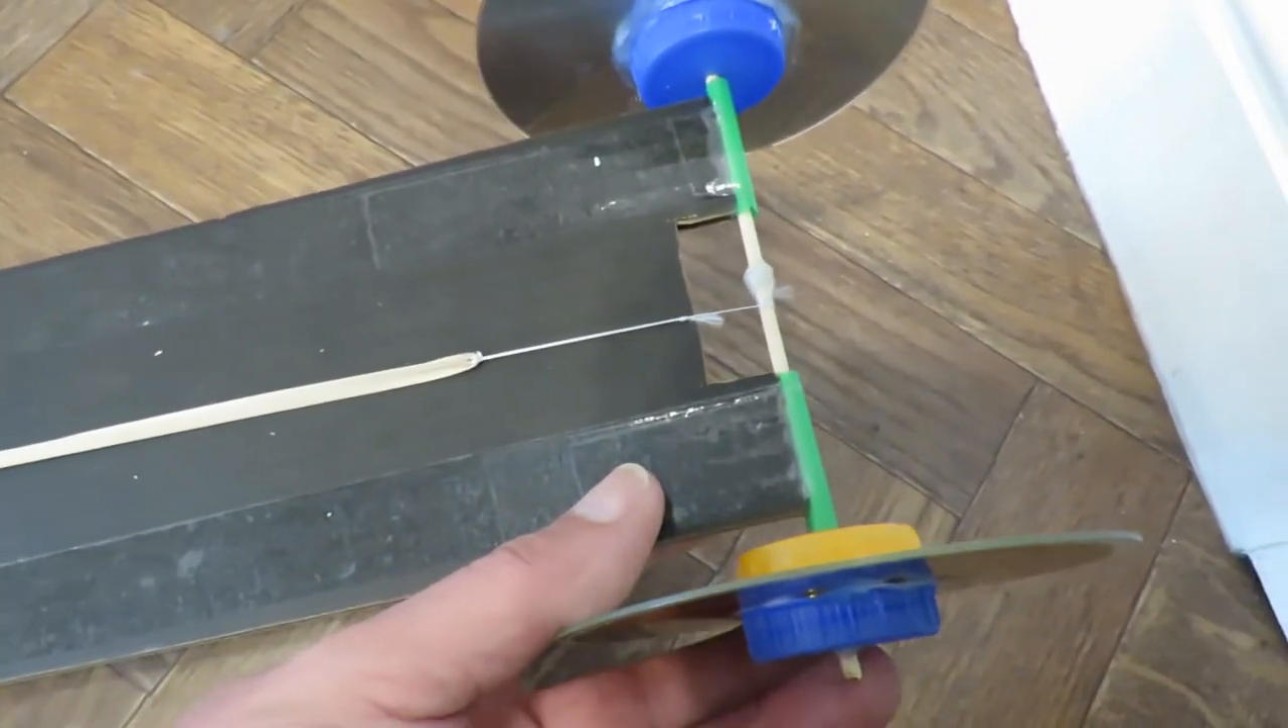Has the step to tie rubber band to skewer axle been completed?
Yes.